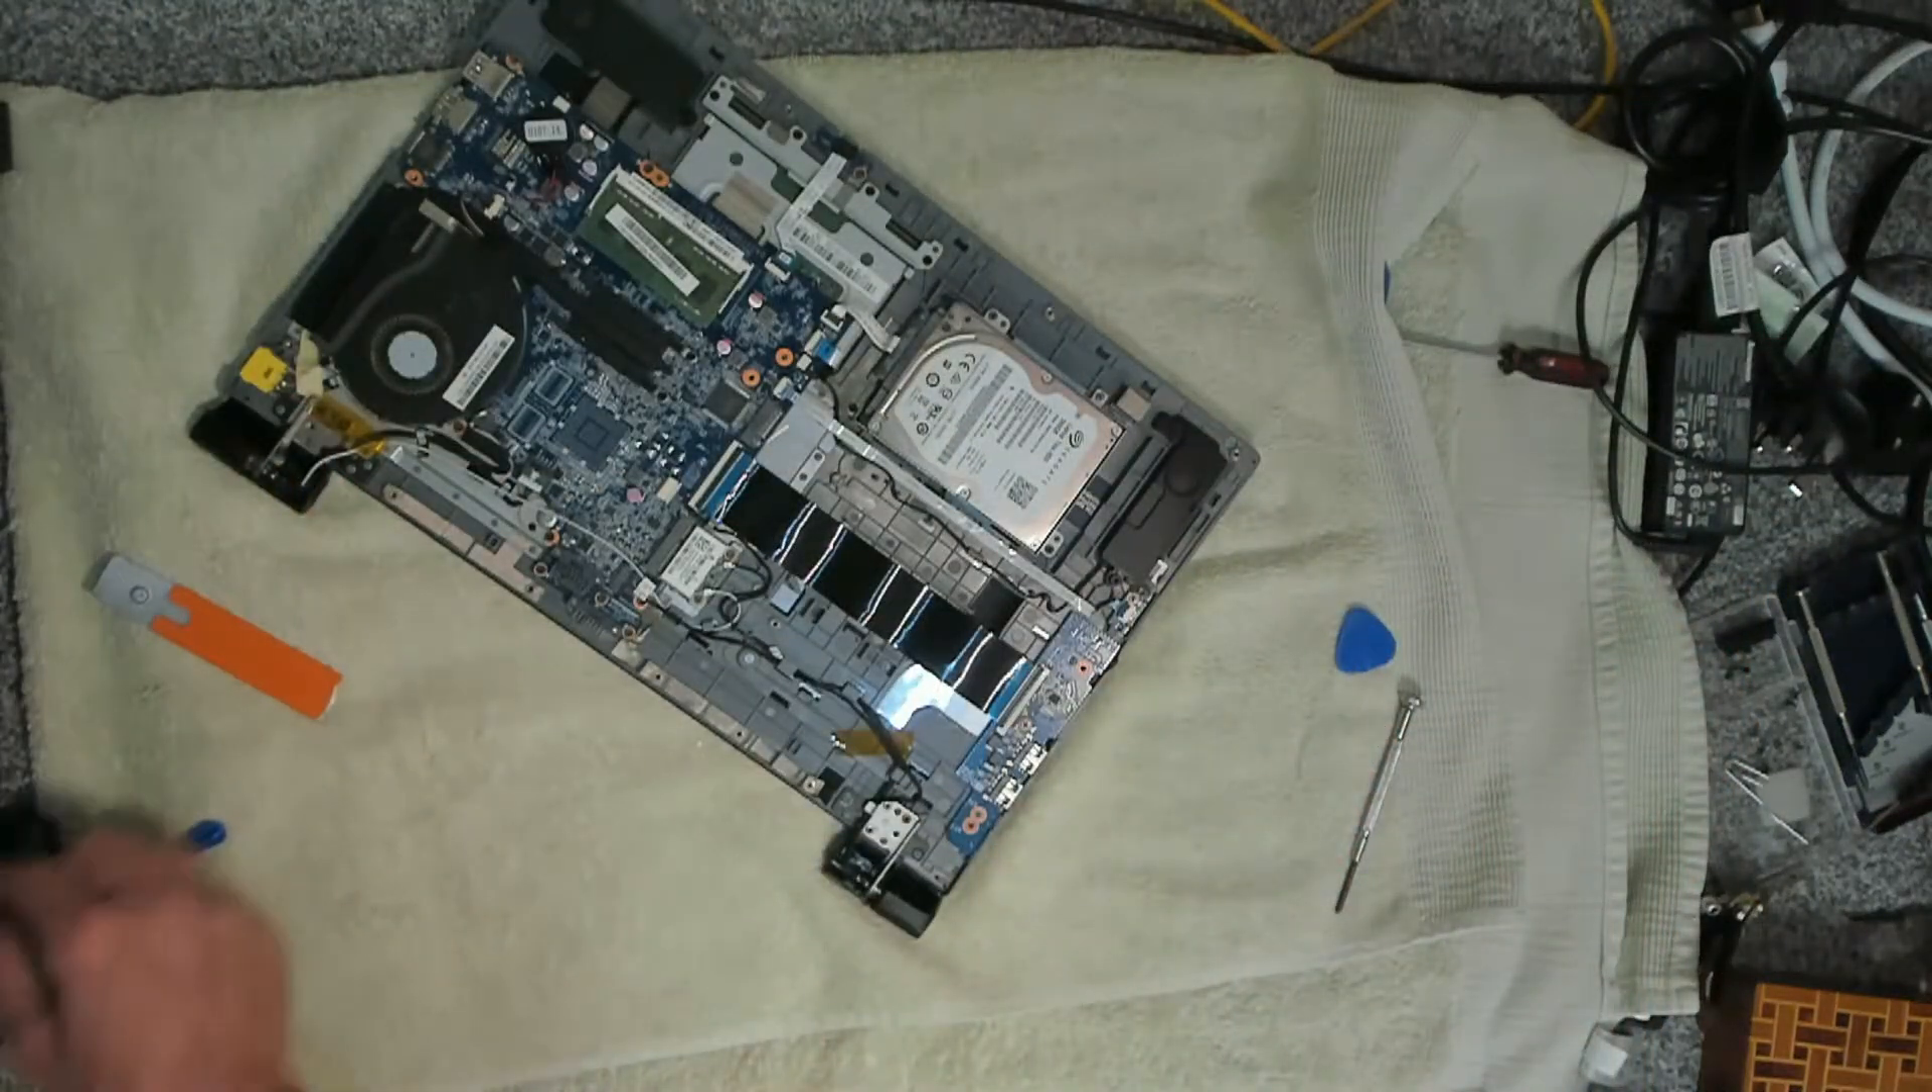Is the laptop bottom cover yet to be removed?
No.